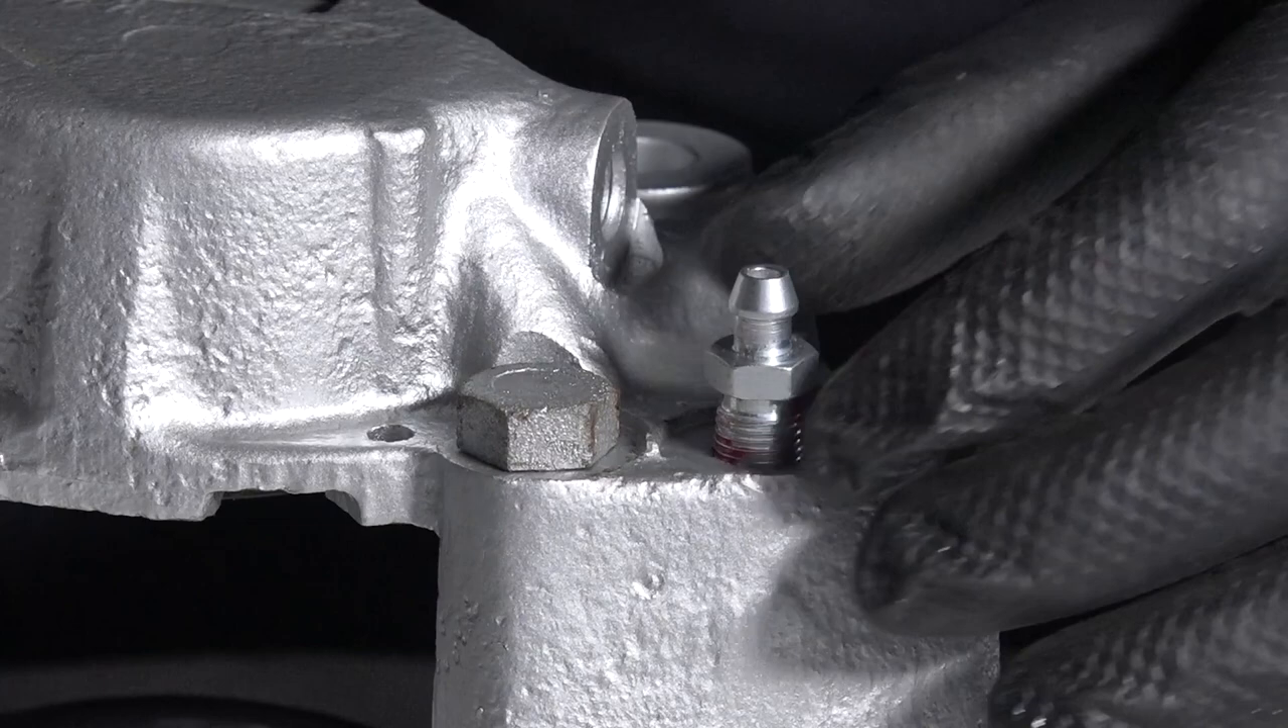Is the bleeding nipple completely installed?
No.